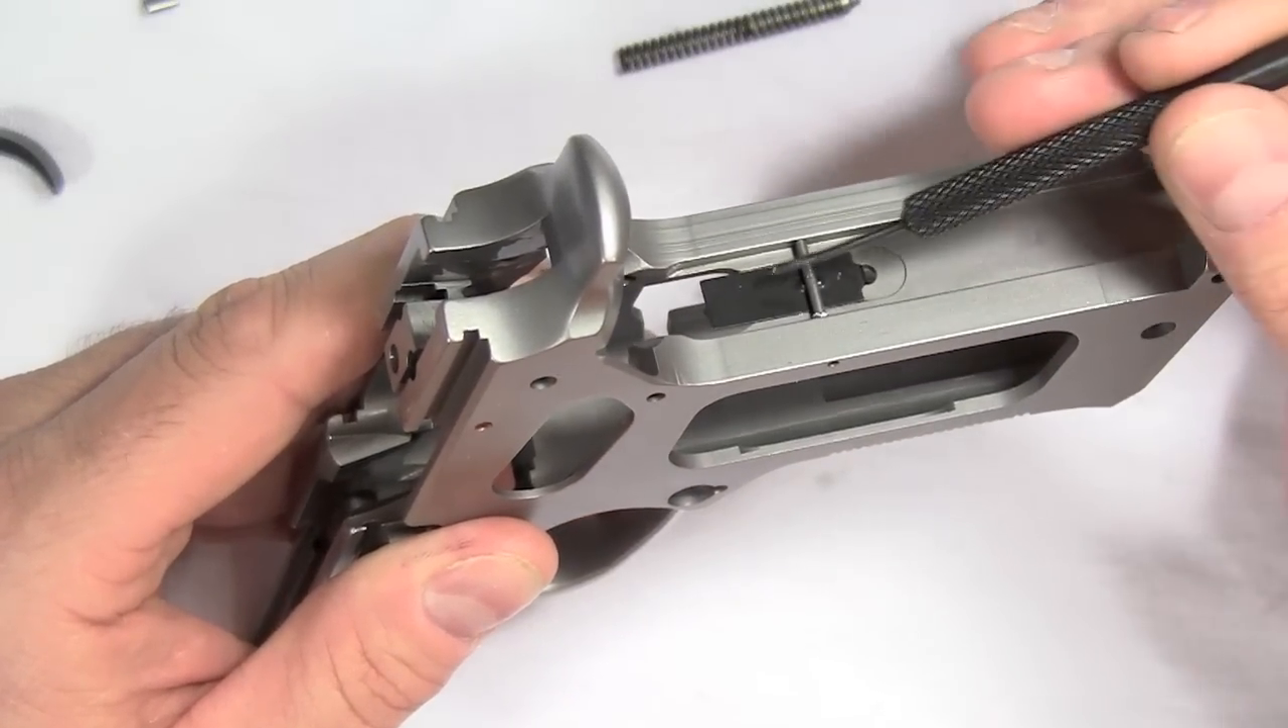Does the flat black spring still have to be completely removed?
Yes.